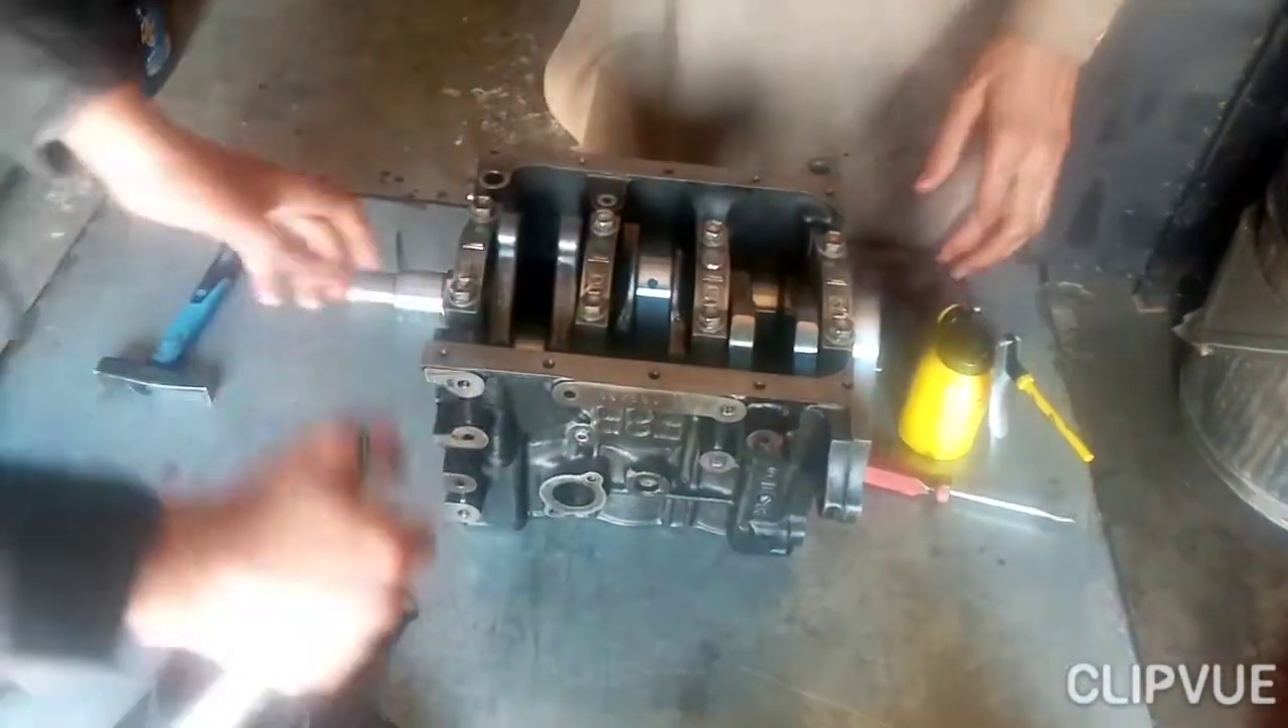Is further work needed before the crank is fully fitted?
No.